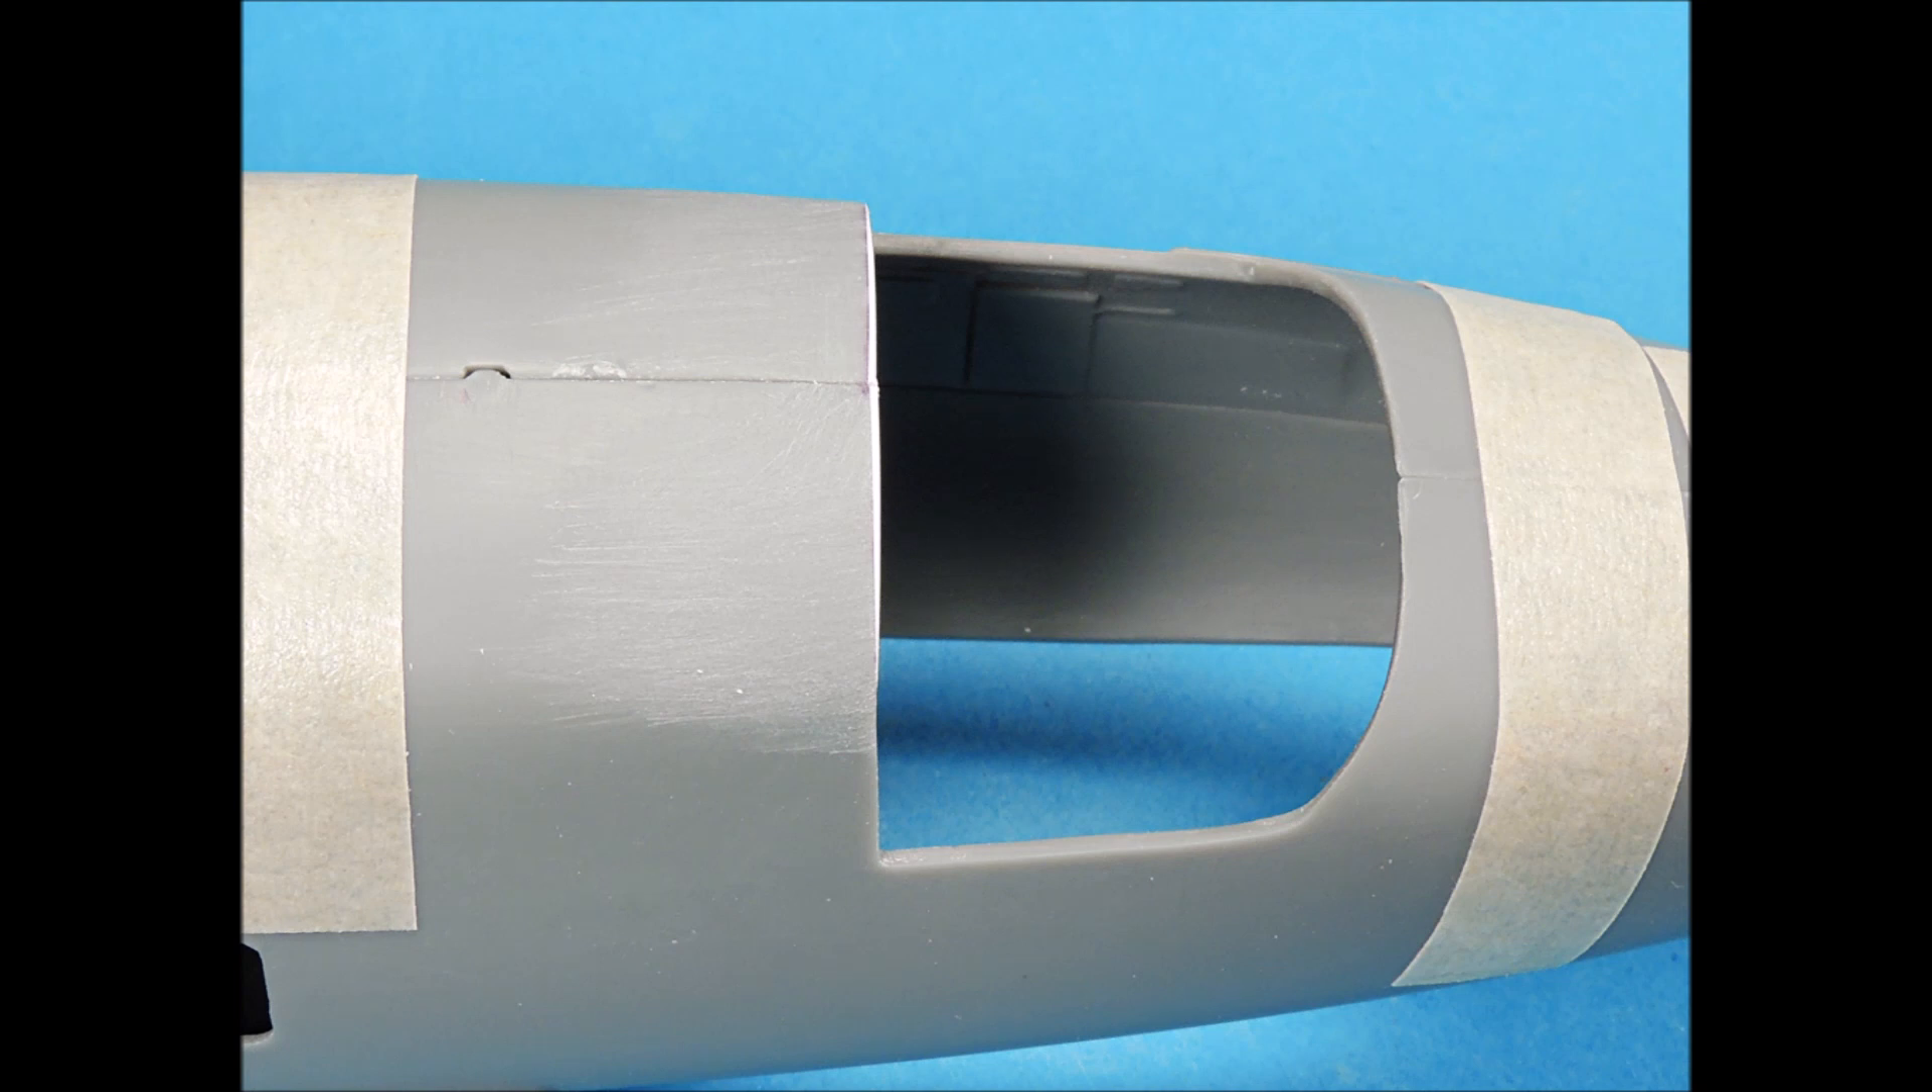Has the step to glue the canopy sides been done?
No.